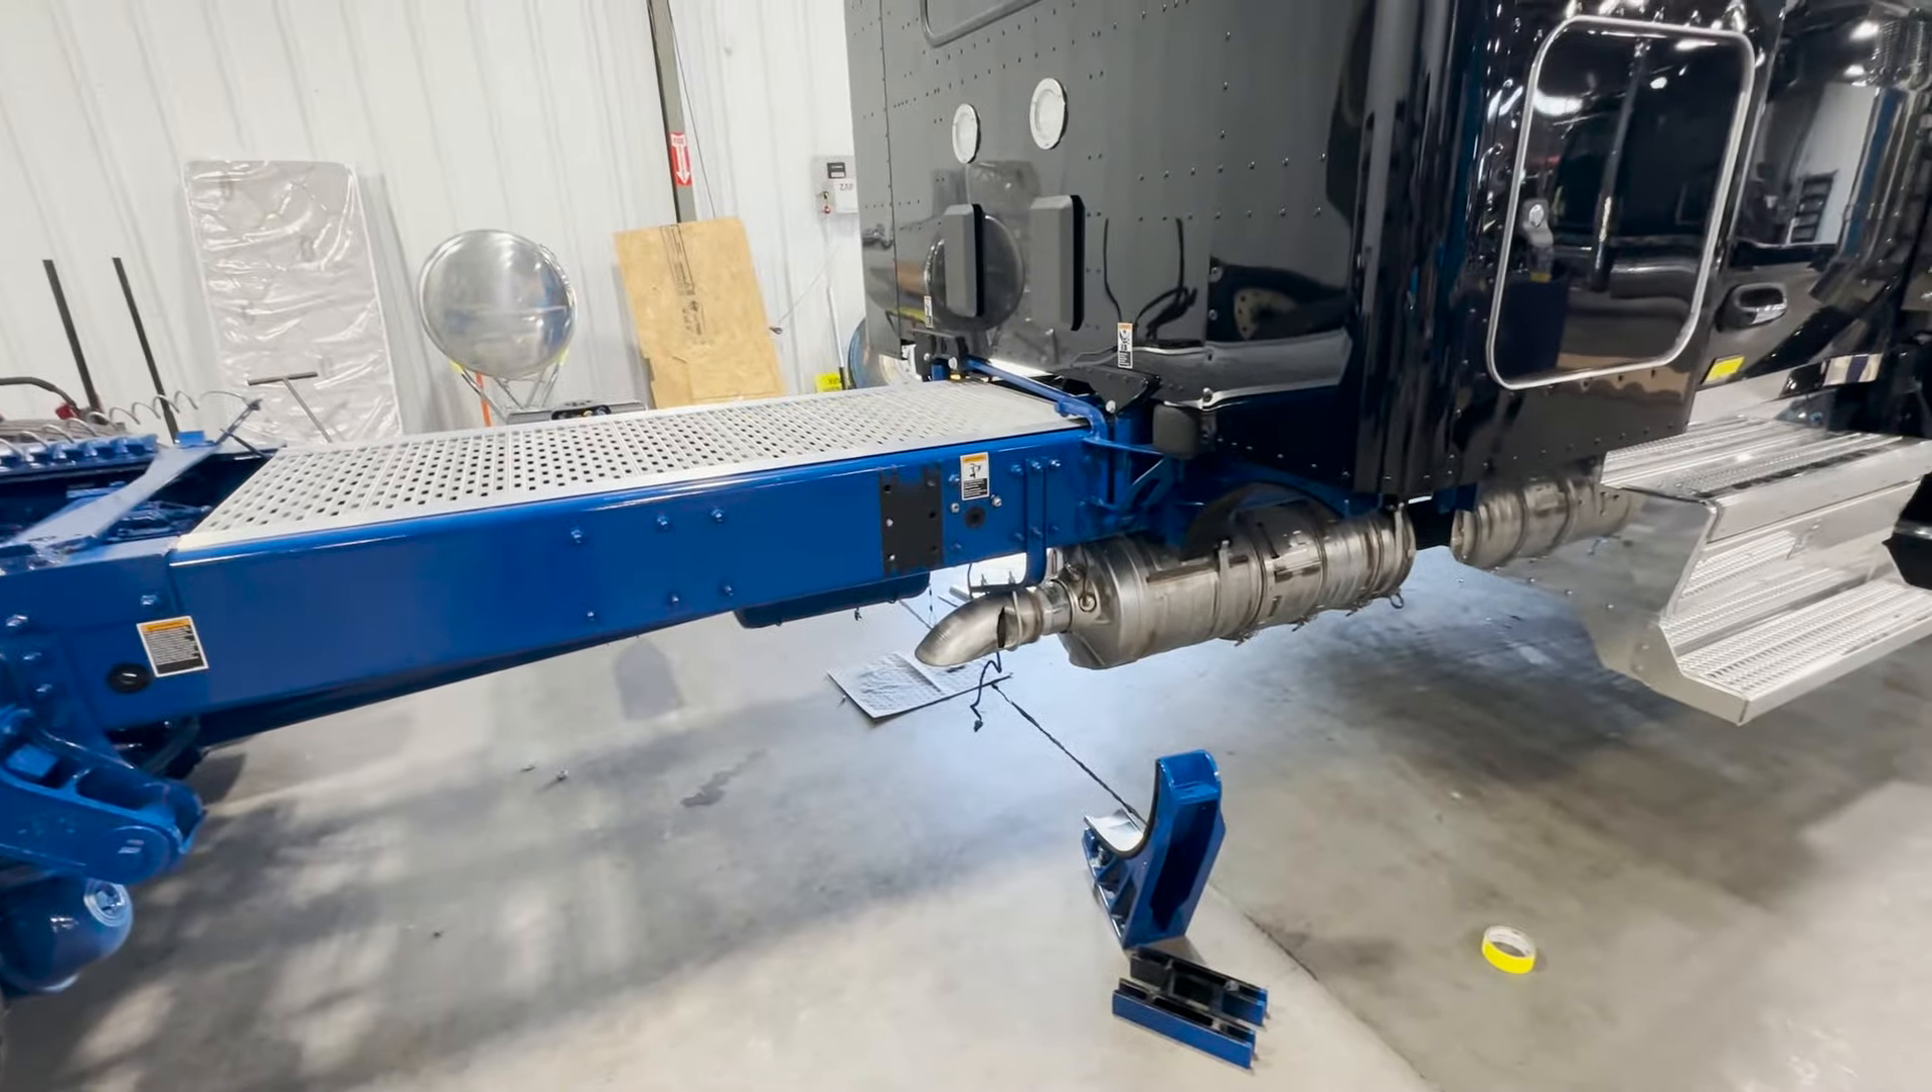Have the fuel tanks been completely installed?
No.